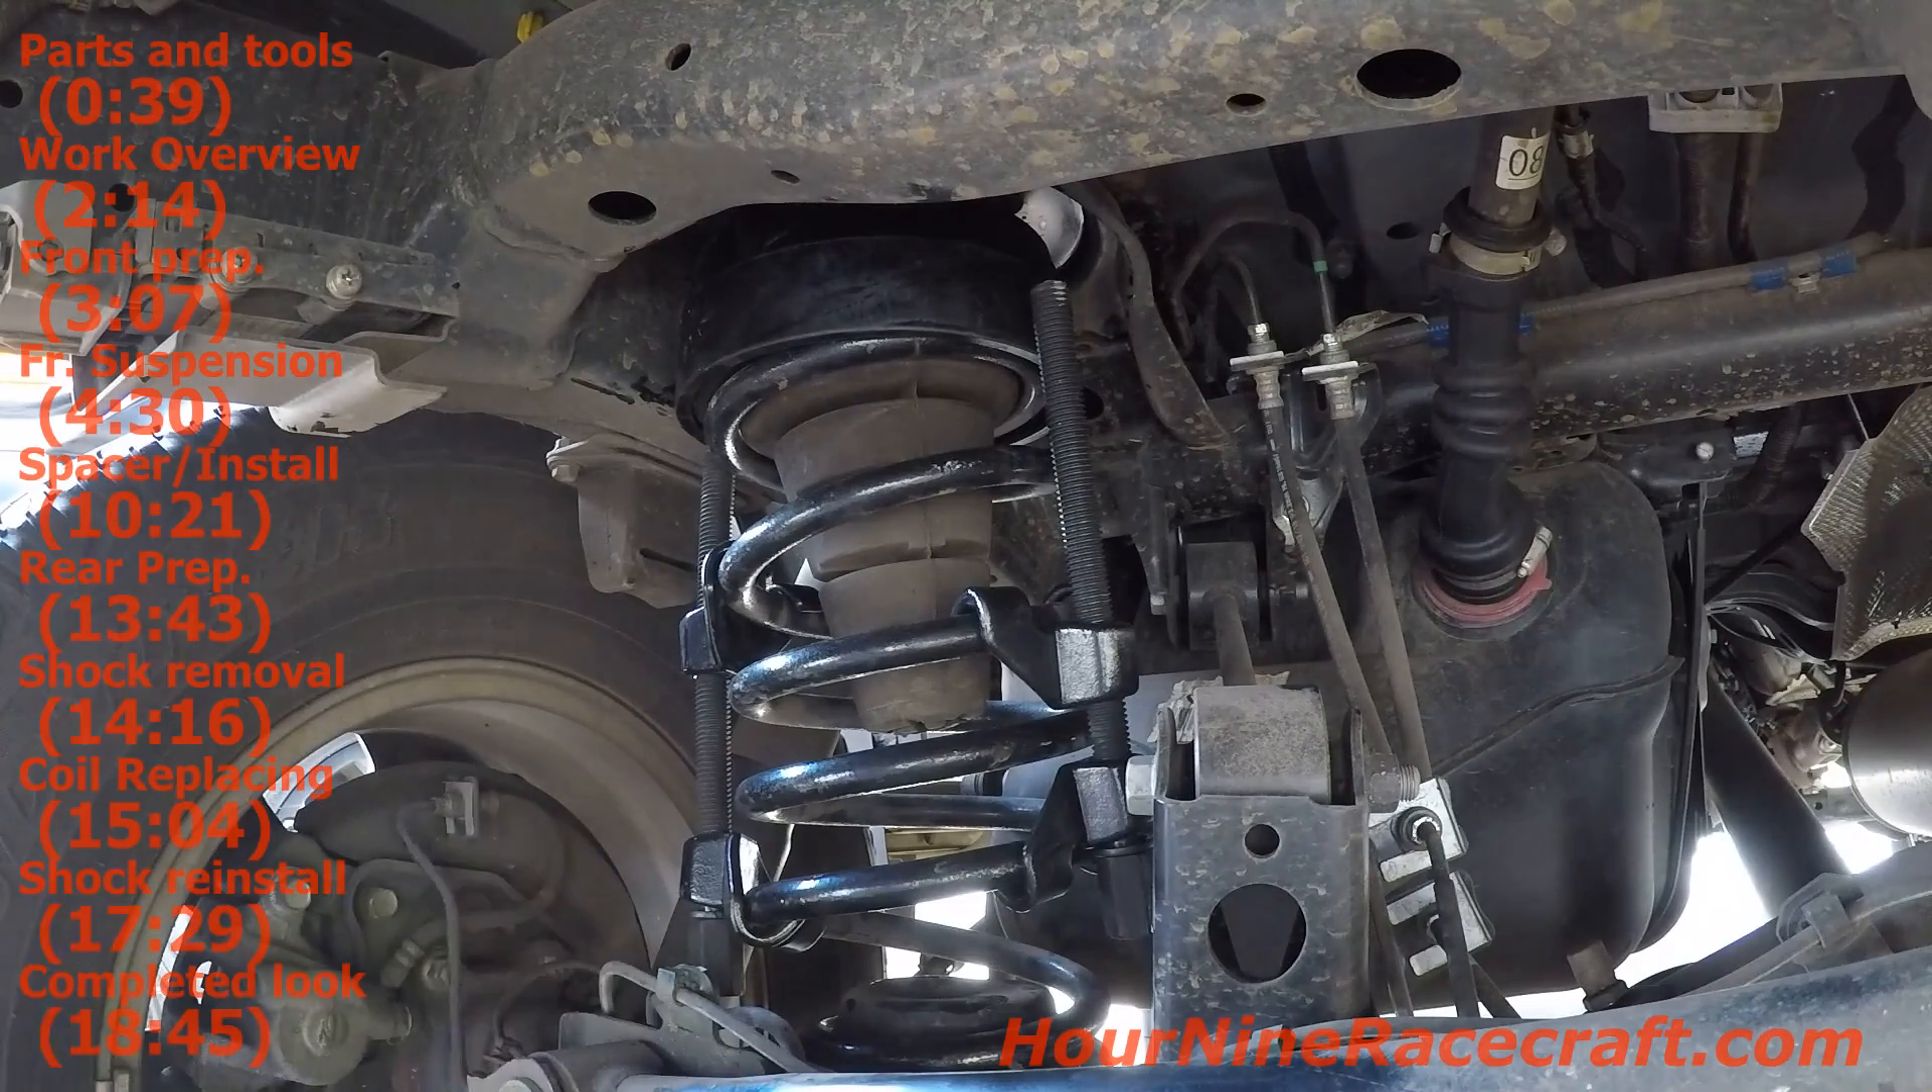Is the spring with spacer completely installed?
No.